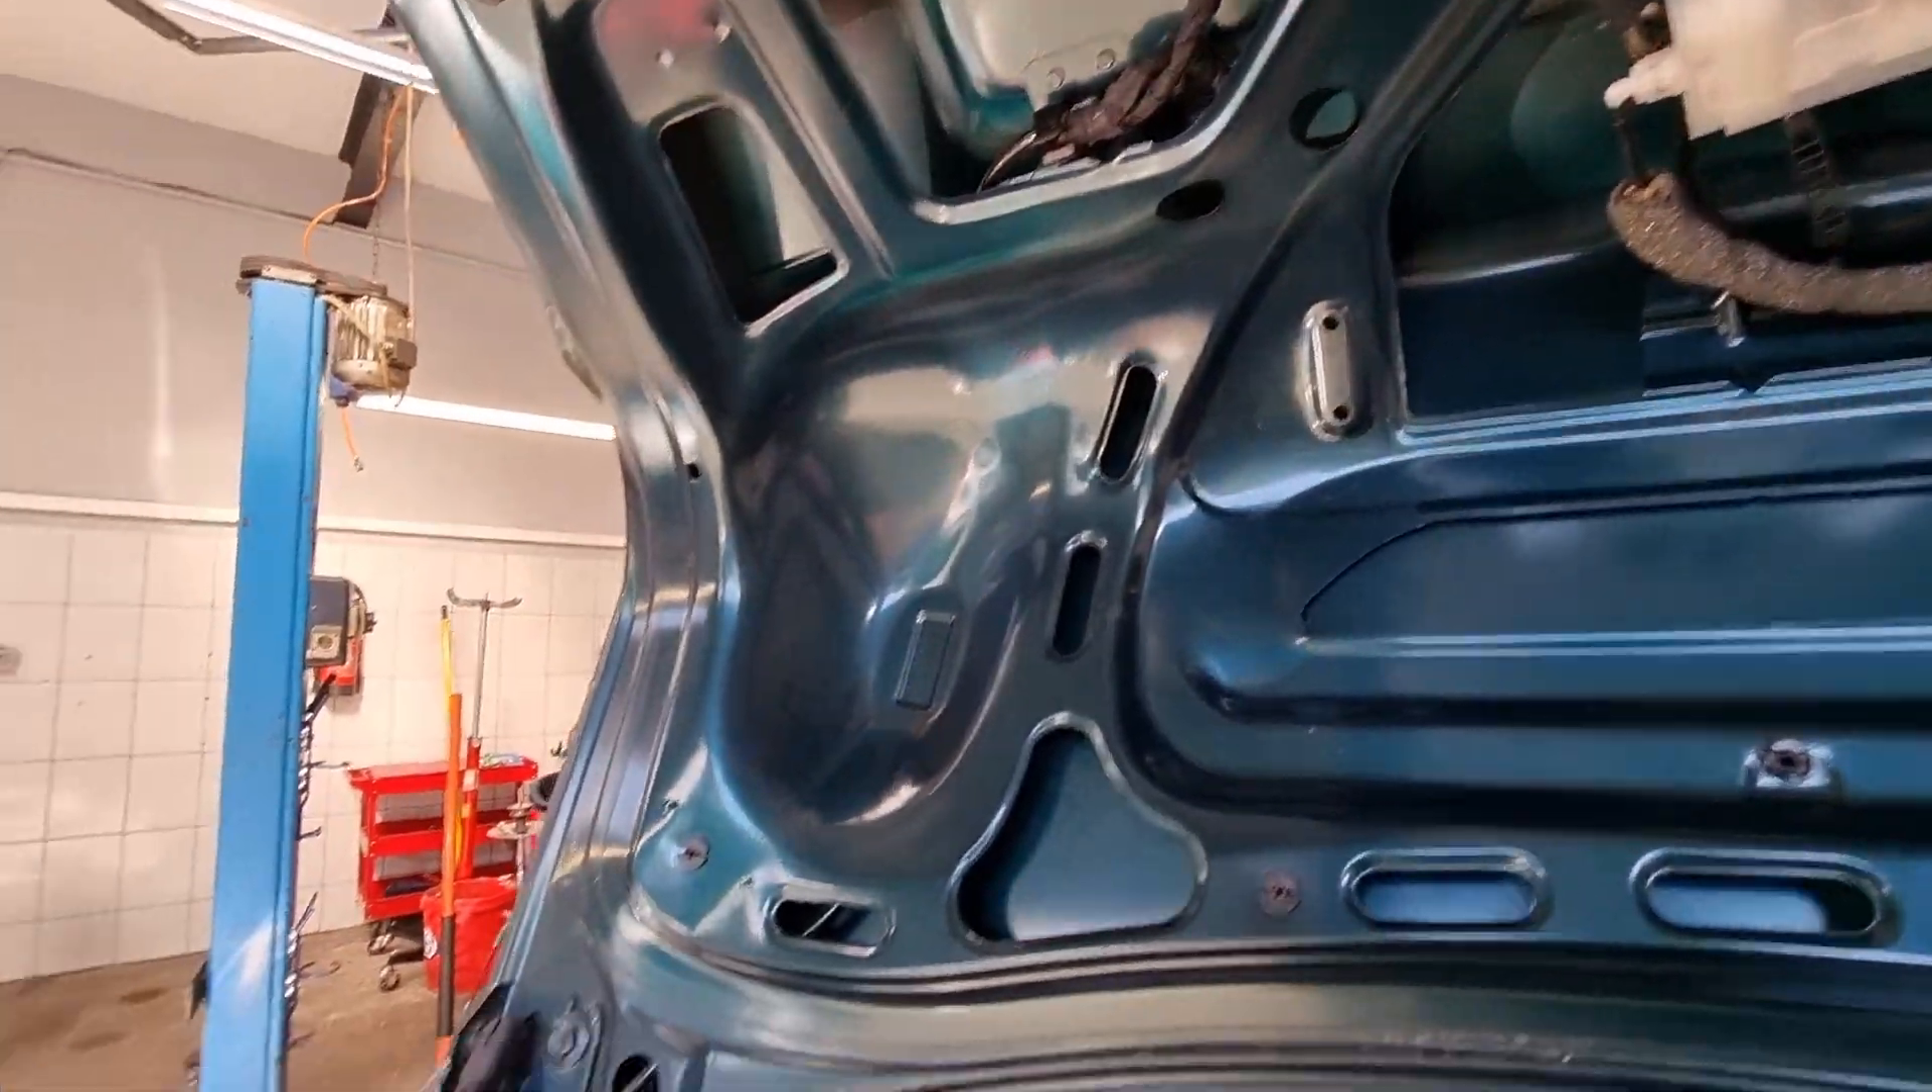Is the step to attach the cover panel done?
No.